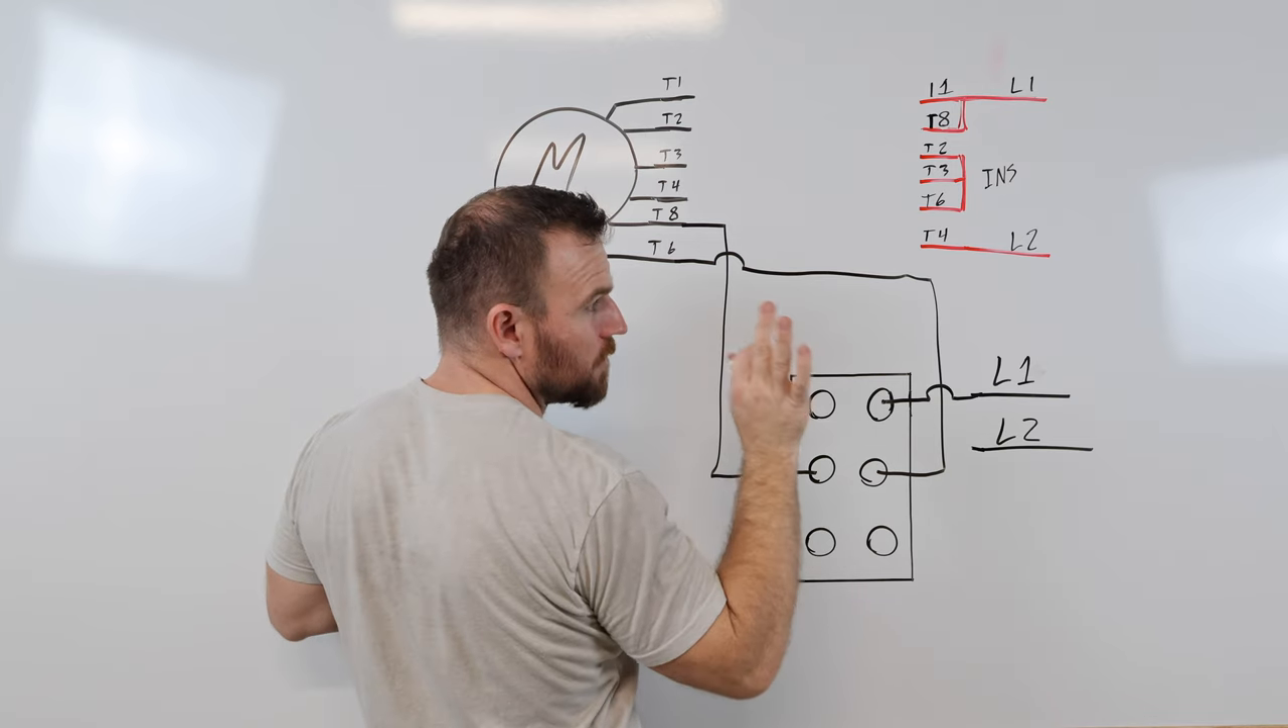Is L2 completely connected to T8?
No.